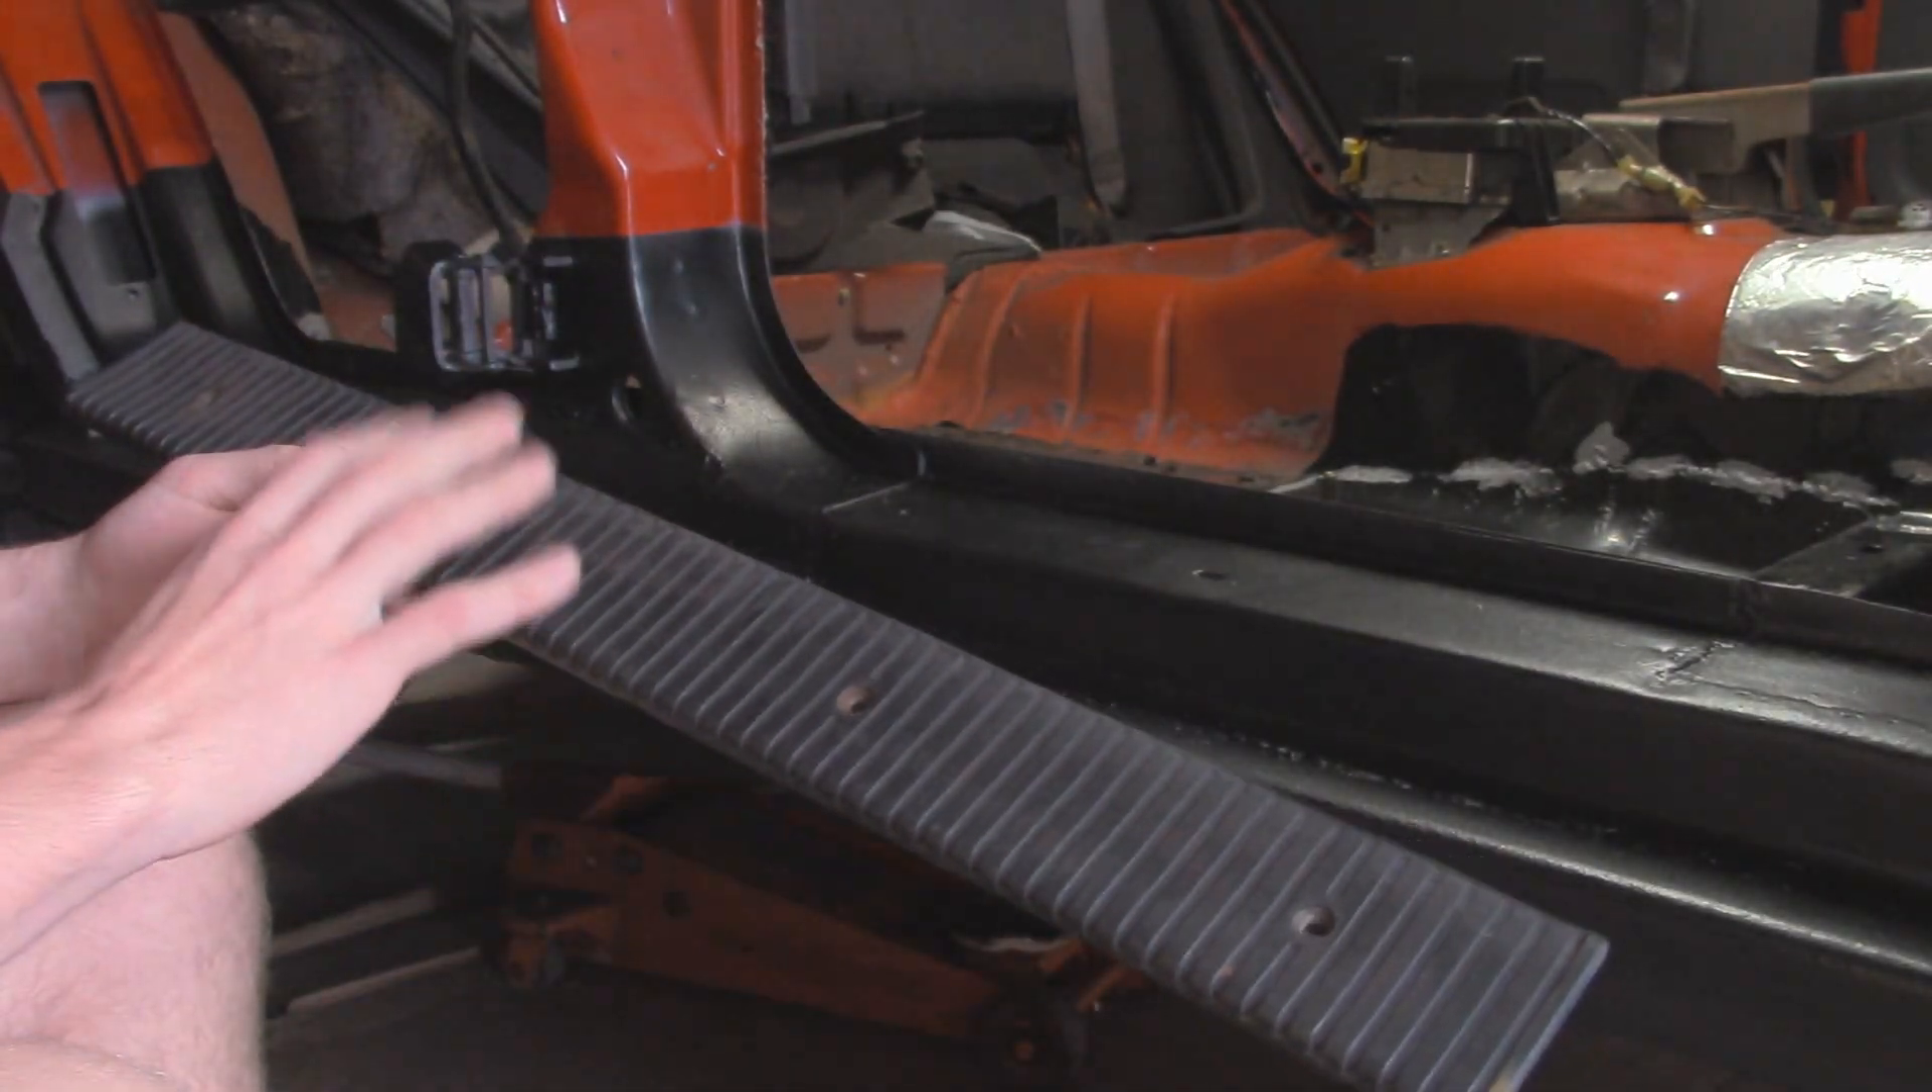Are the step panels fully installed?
No.